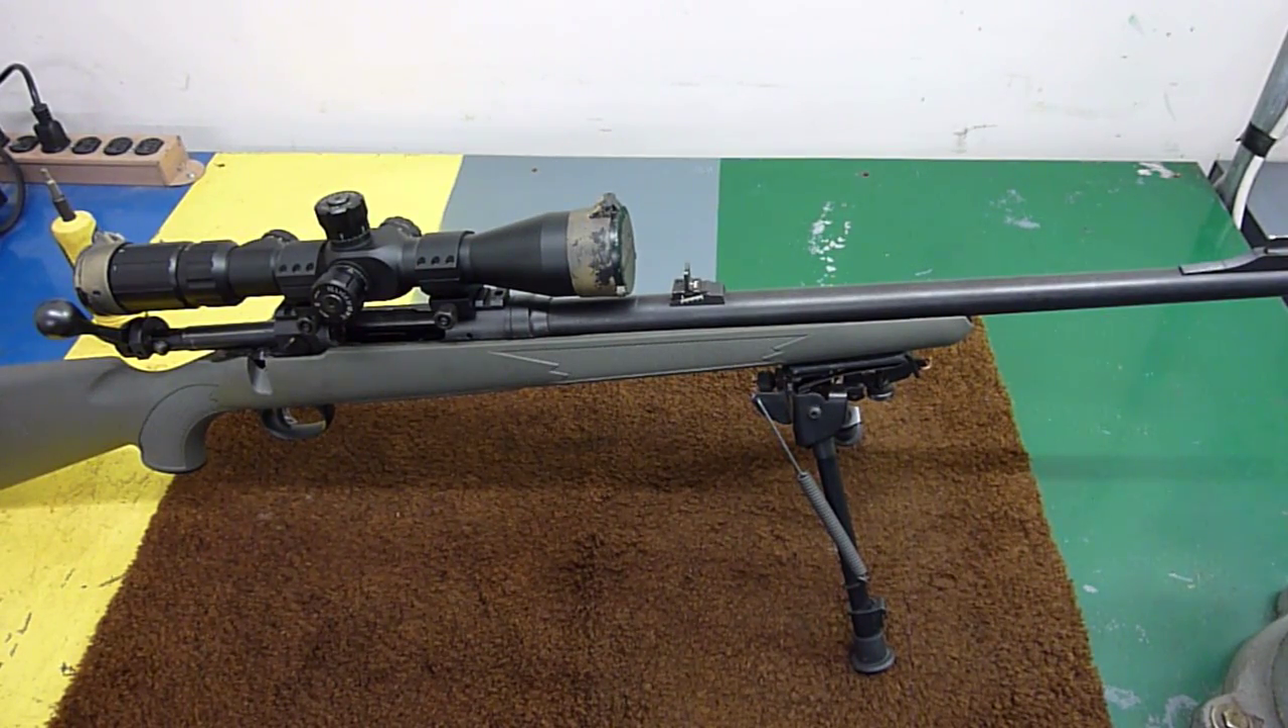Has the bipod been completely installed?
Yes.